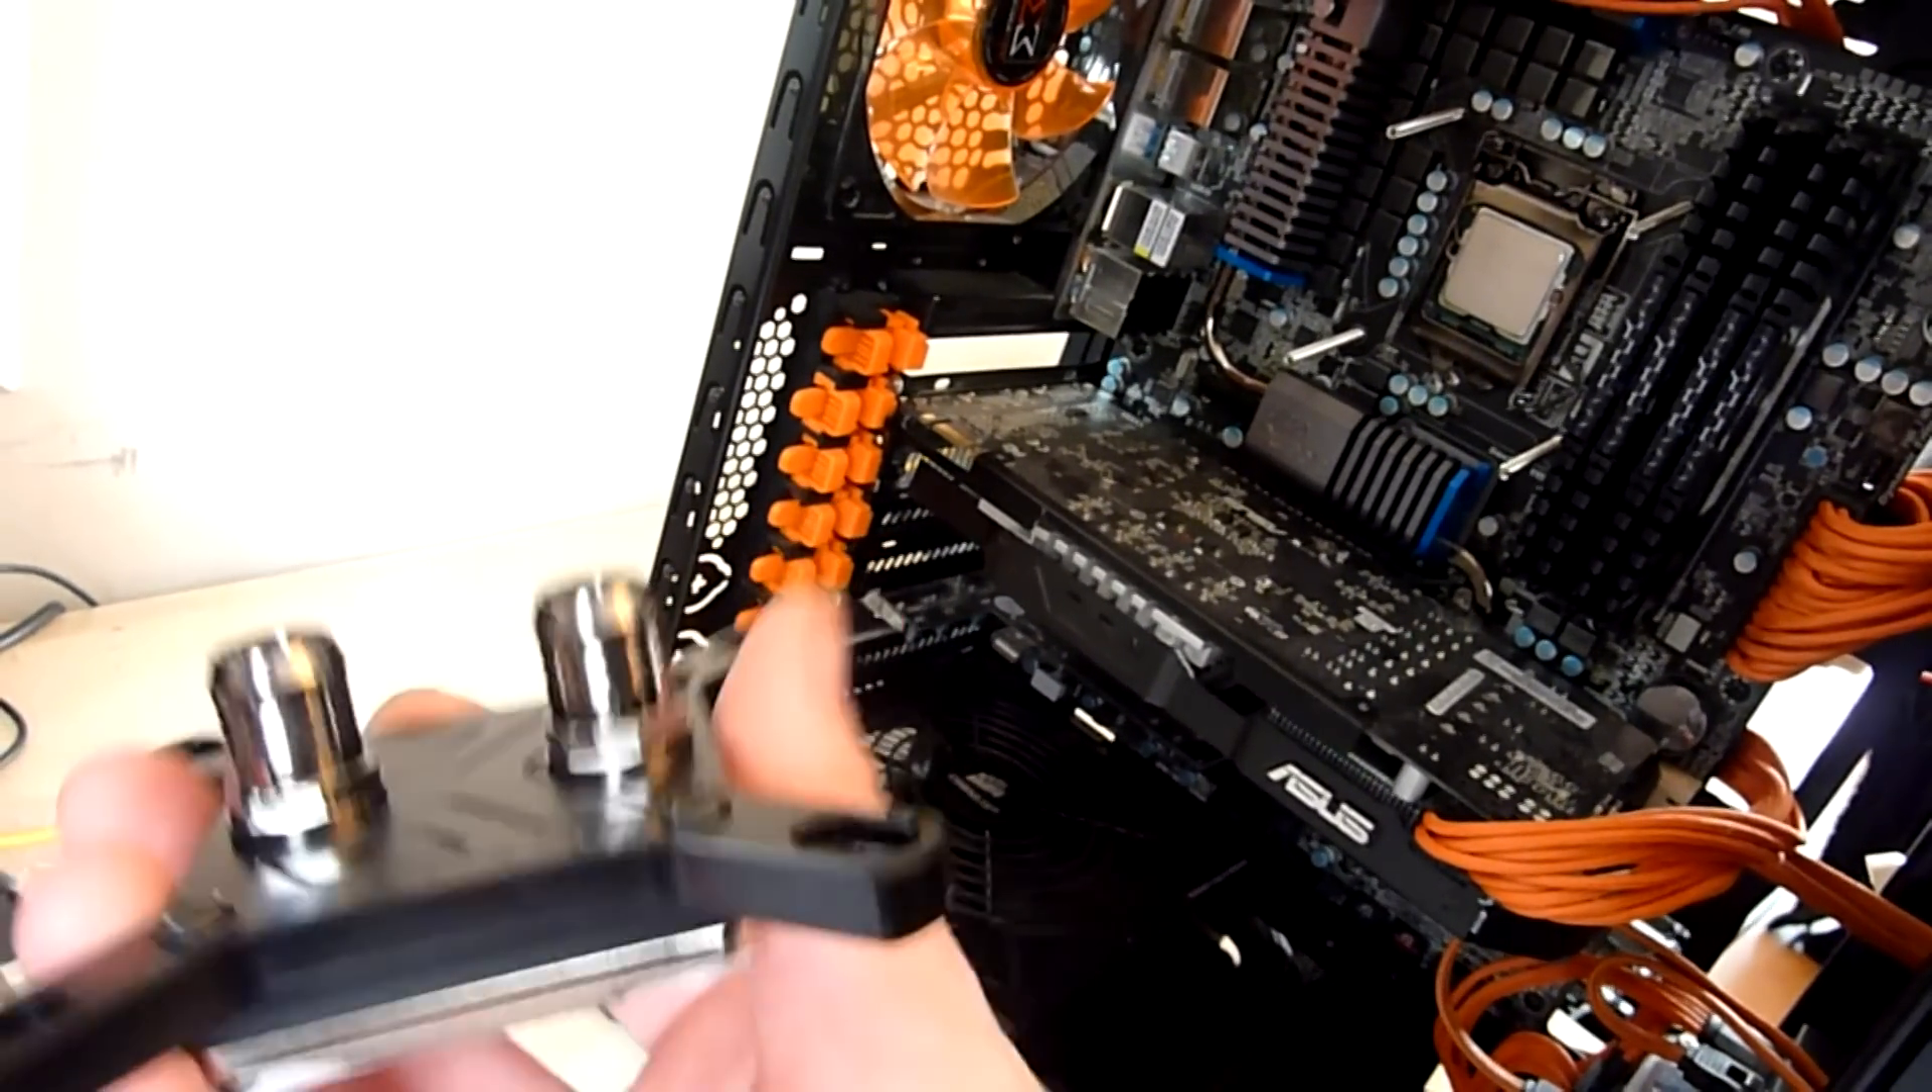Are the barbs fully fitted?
Yes.